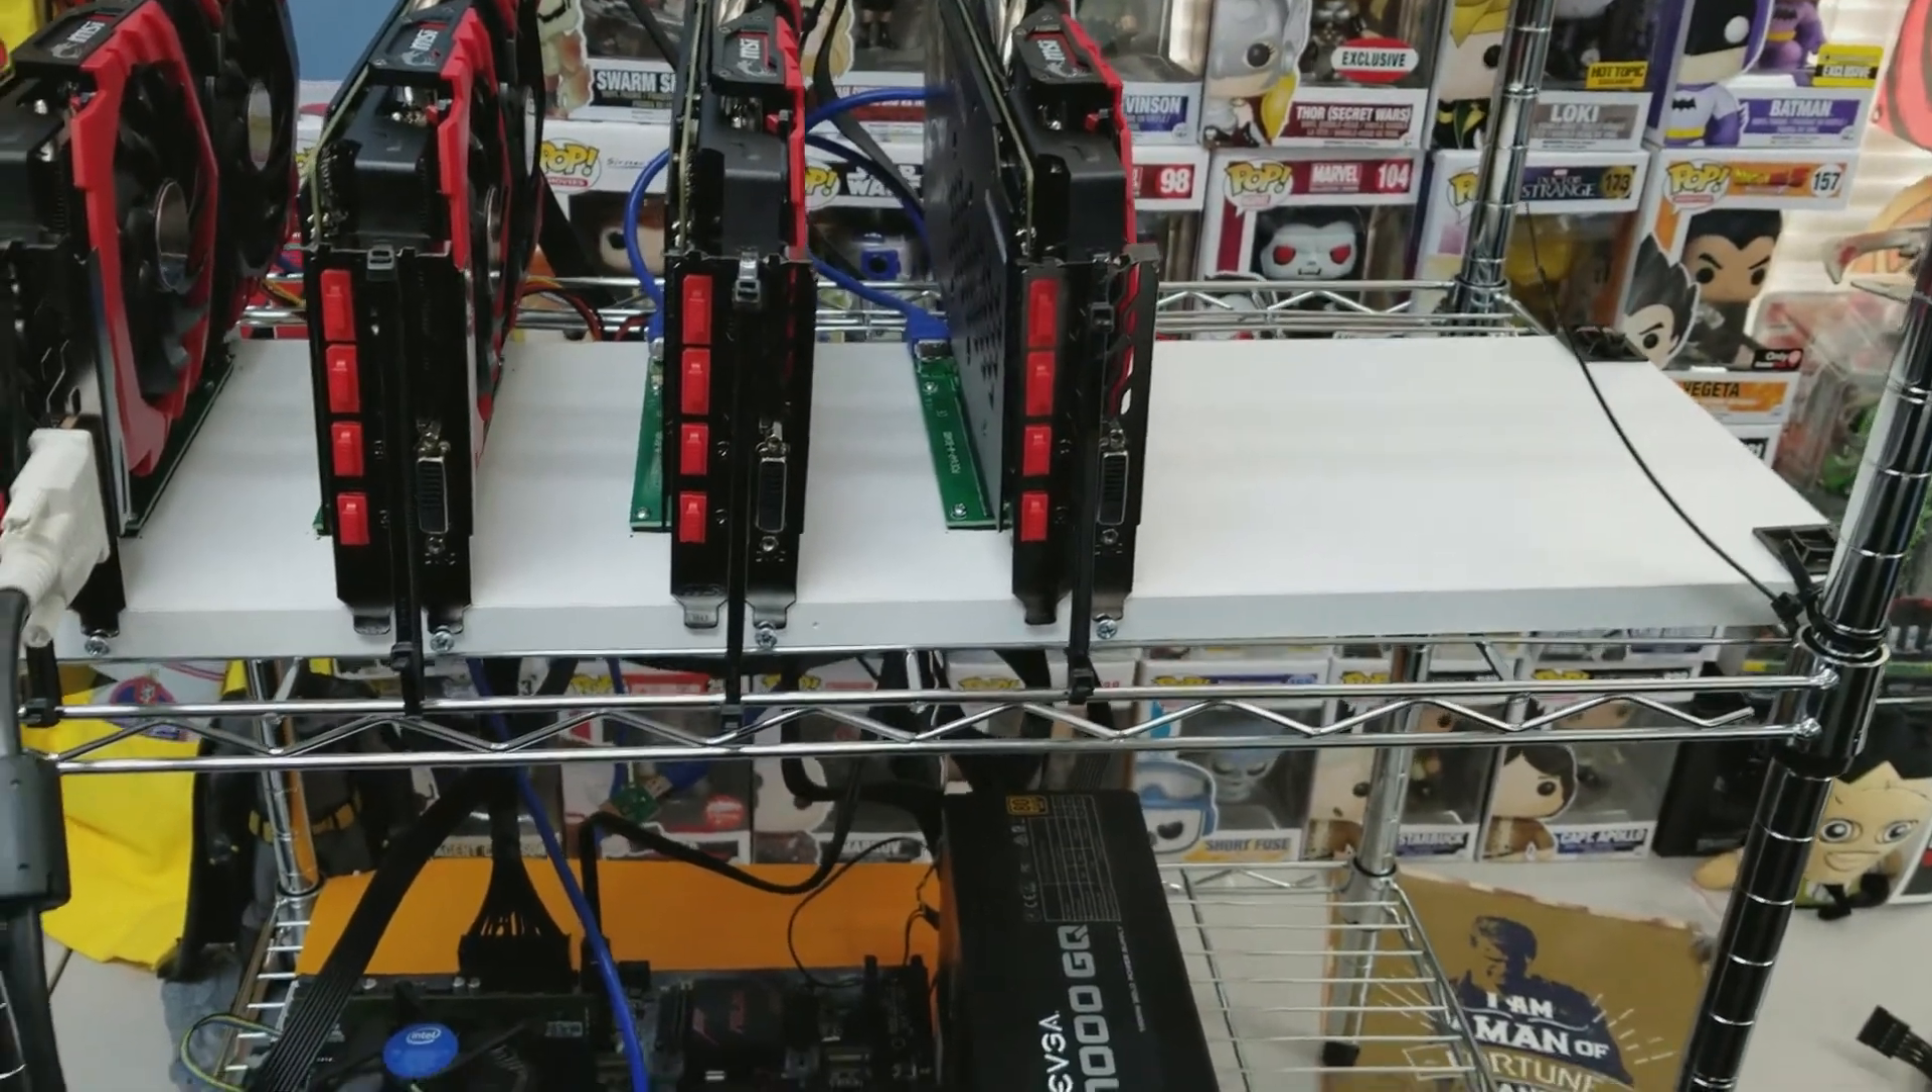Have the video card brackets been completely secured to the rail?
Yes.